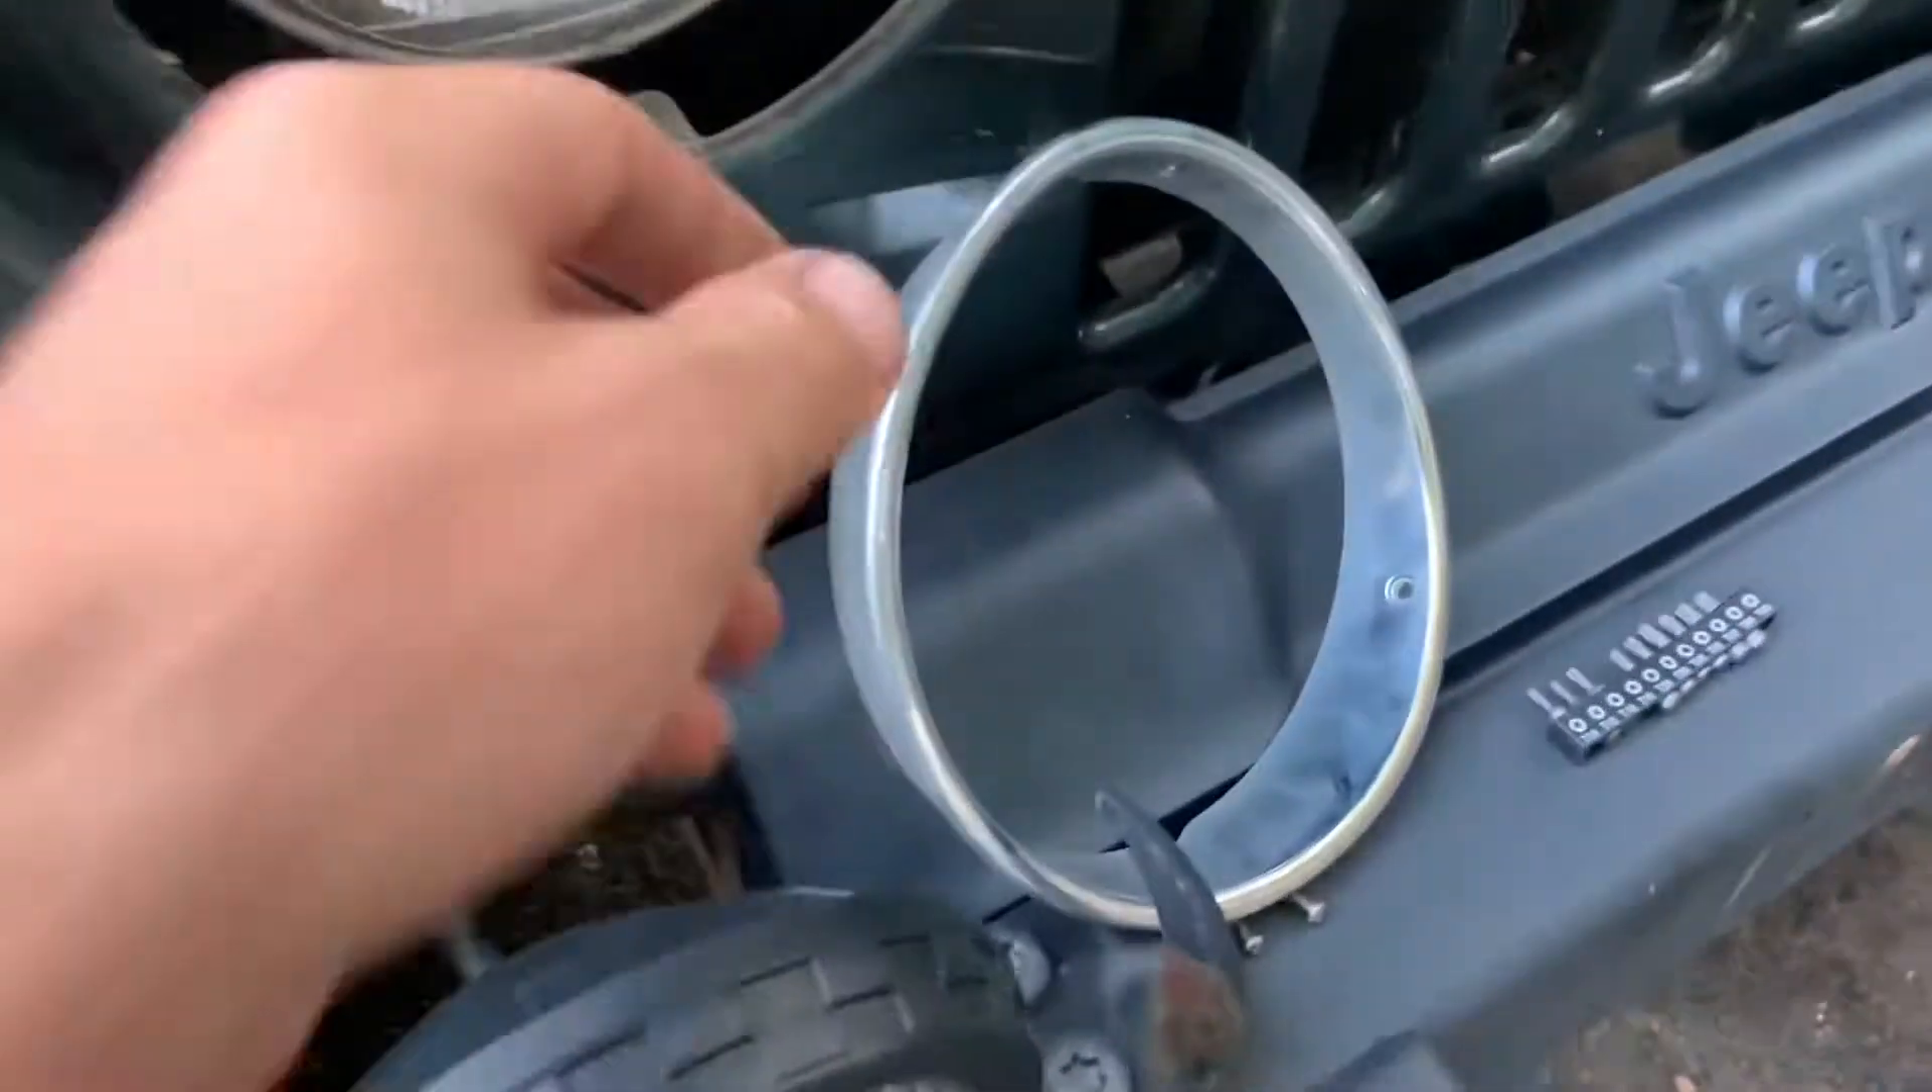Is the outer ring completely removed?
Yes.